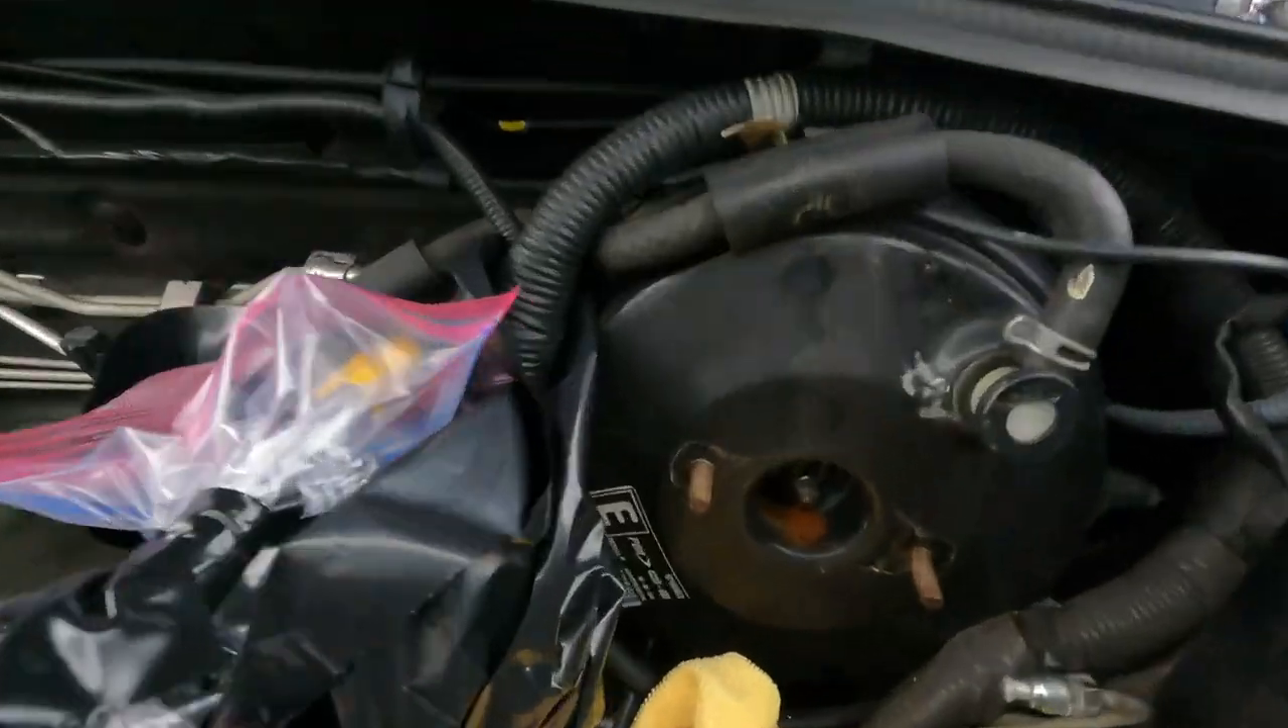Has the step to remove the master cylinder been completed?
Yes.